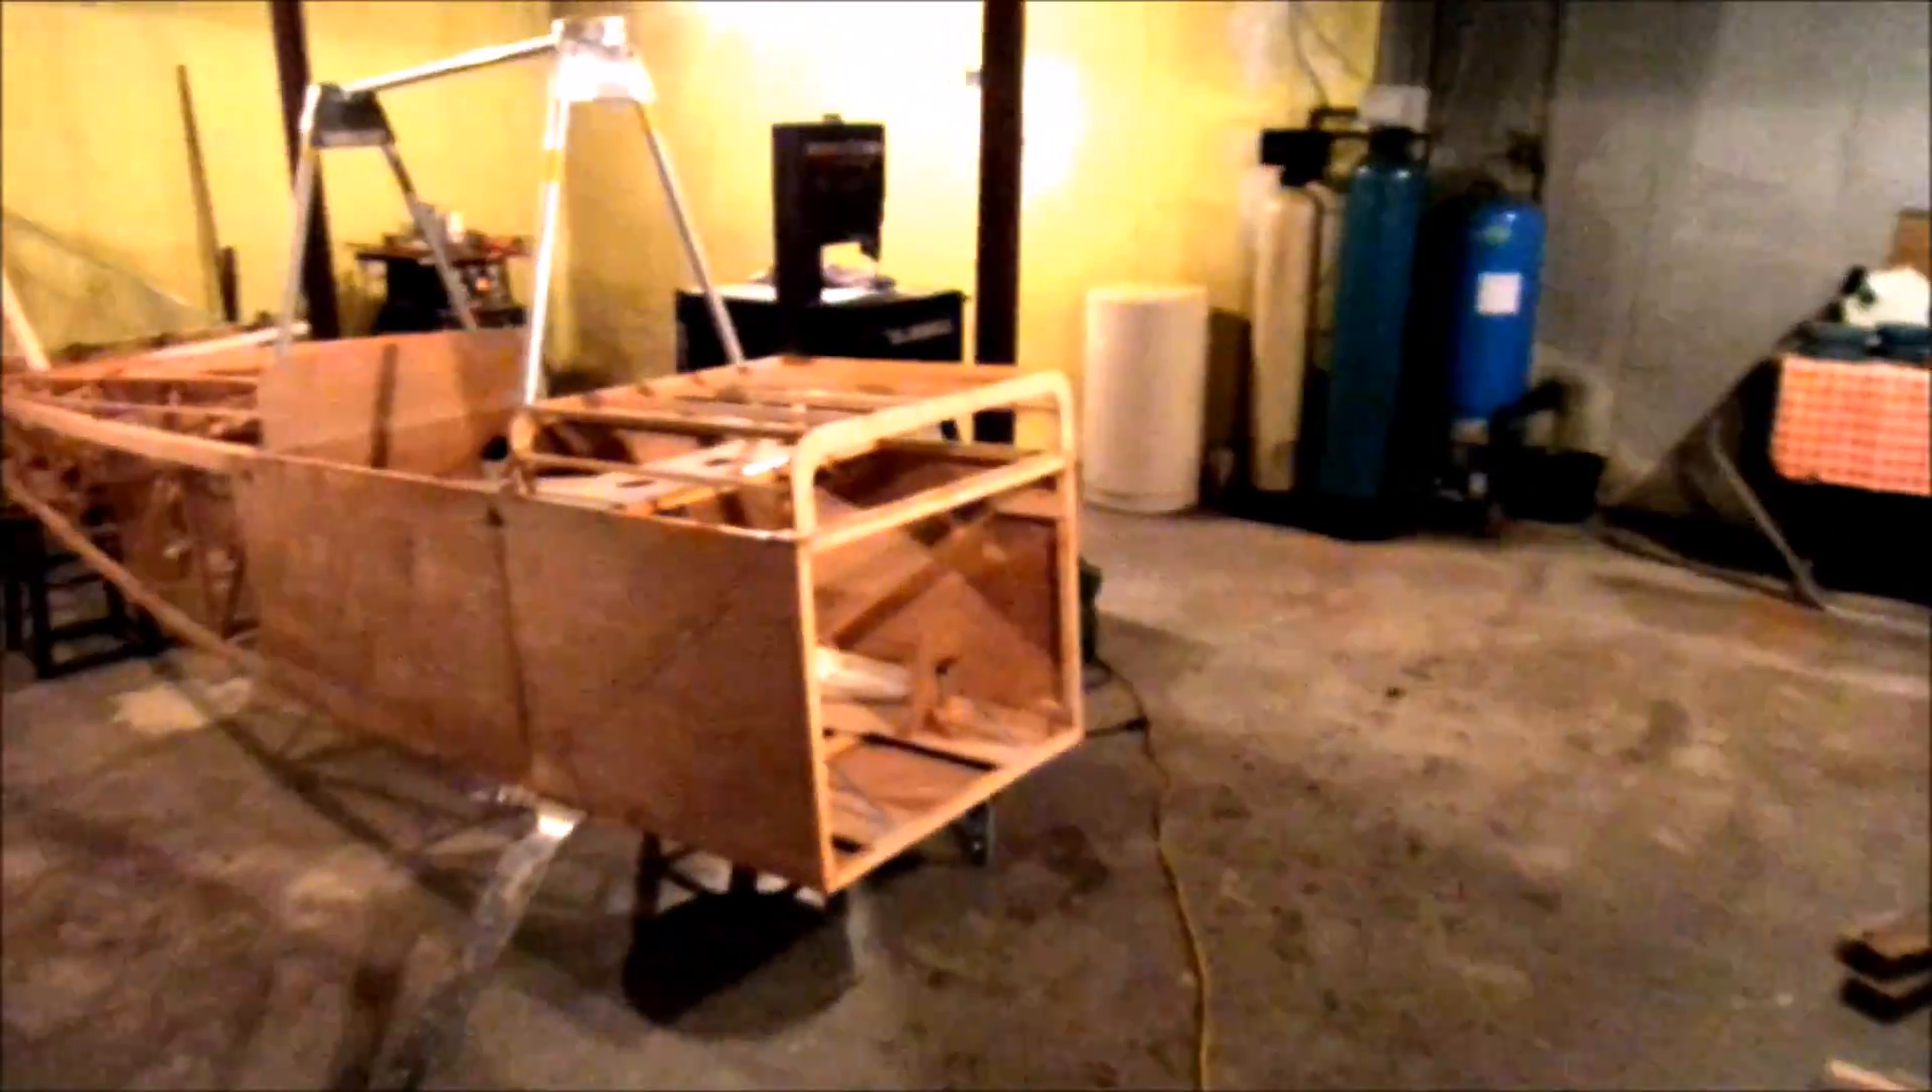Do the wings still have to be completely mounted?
Yes.